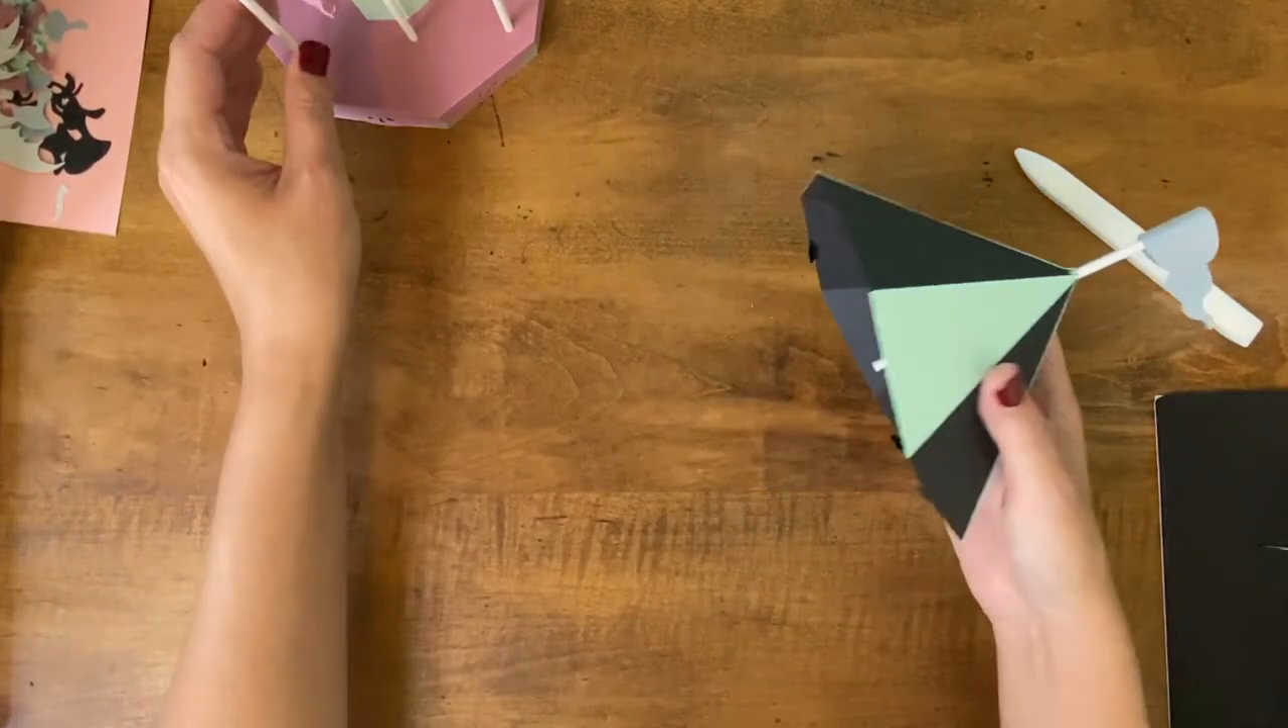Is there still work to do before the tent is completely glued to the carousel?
Yes.